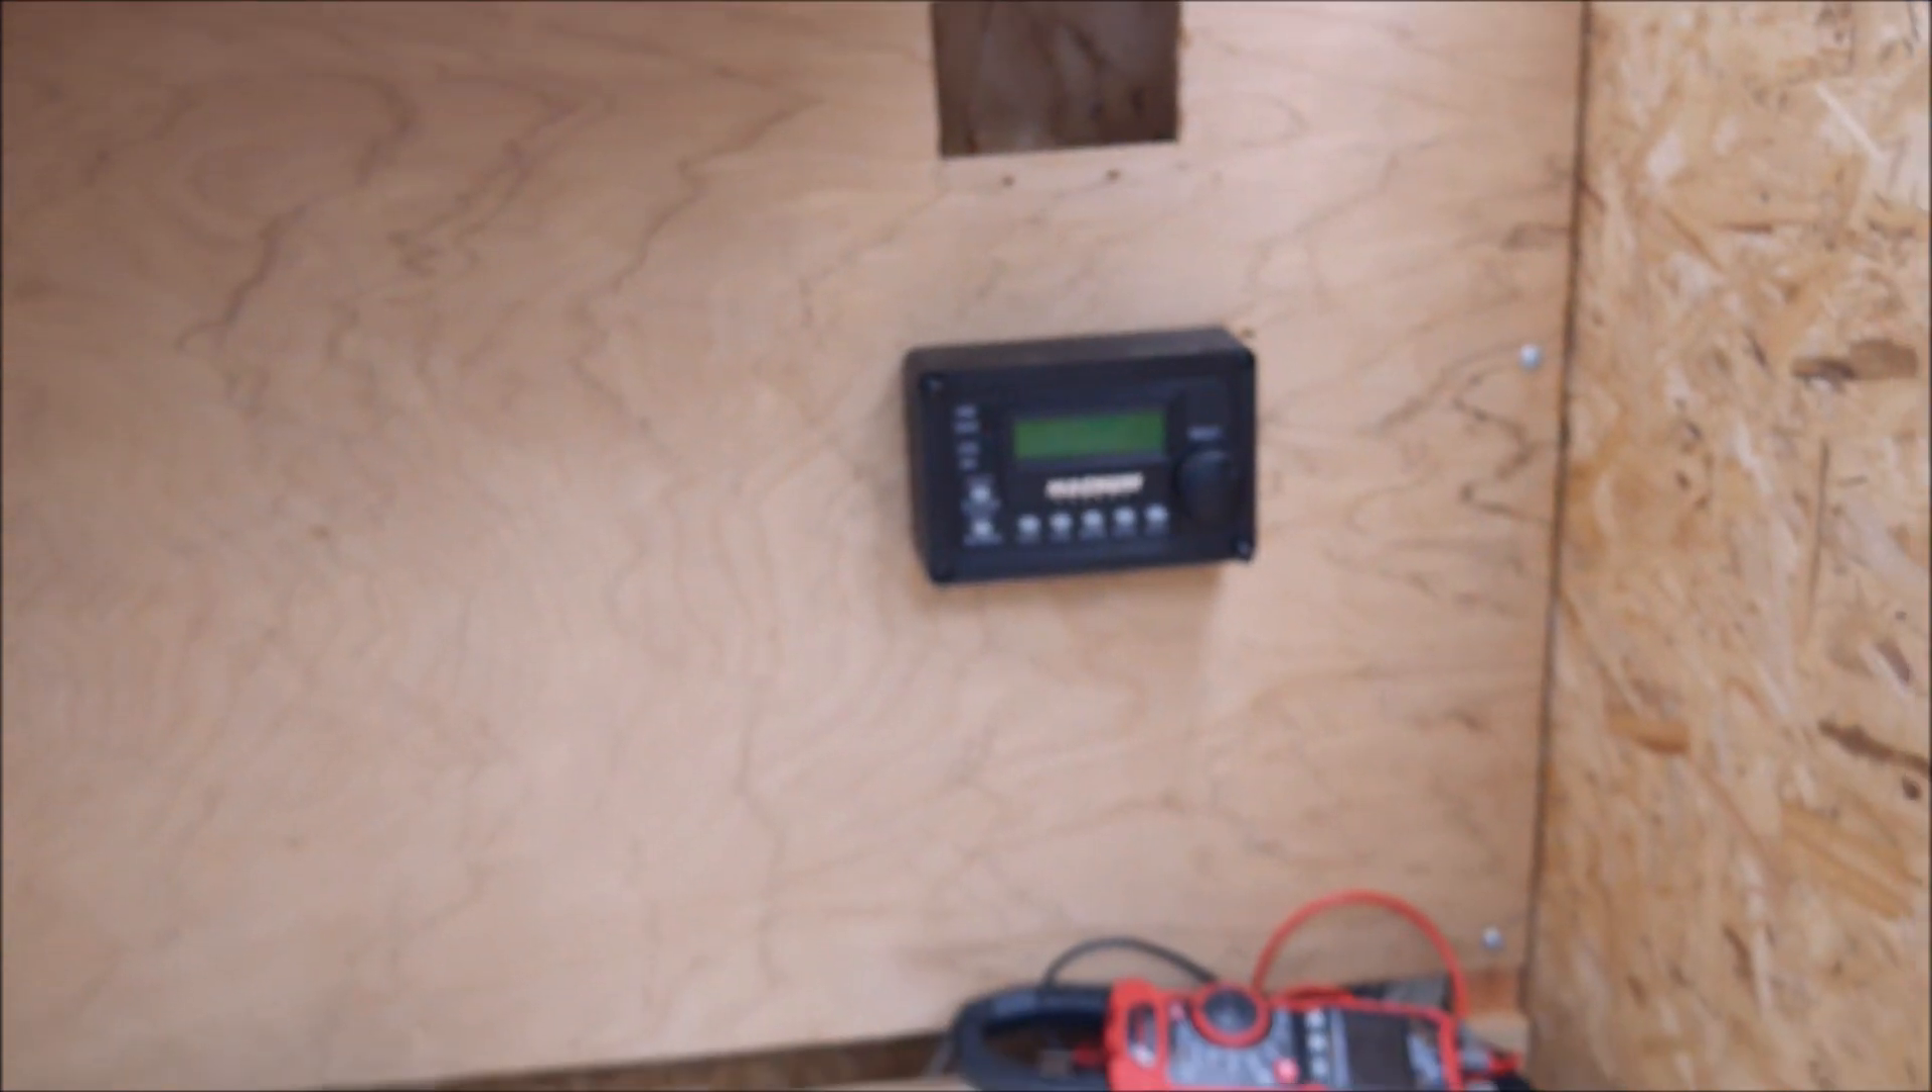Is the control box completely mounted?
Yes.